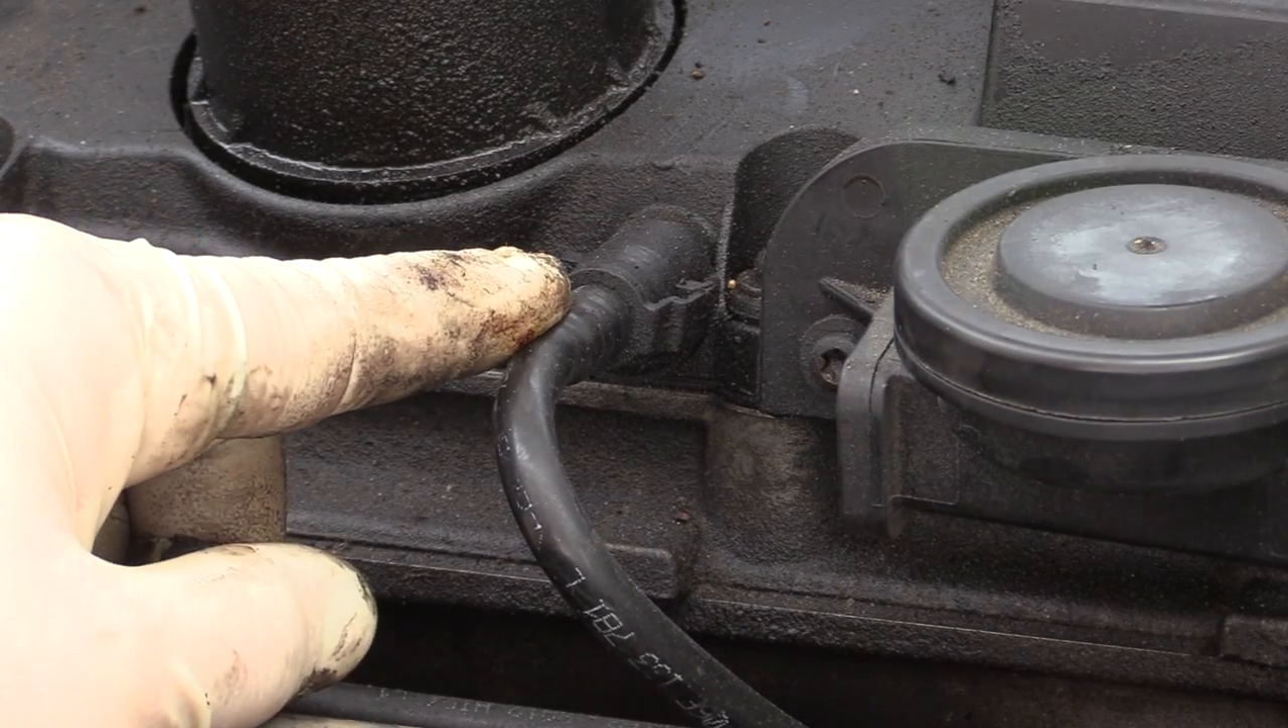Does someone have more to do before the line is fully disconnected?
Yes.